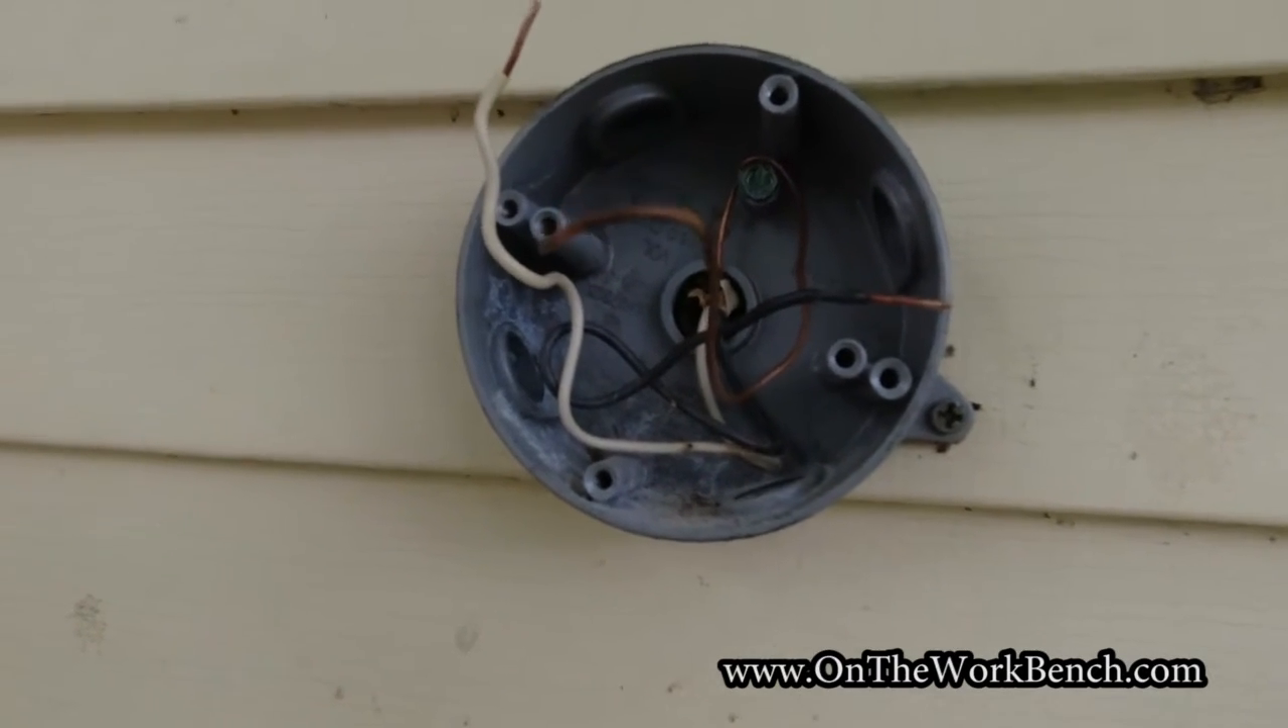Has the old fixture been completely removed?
Yes.